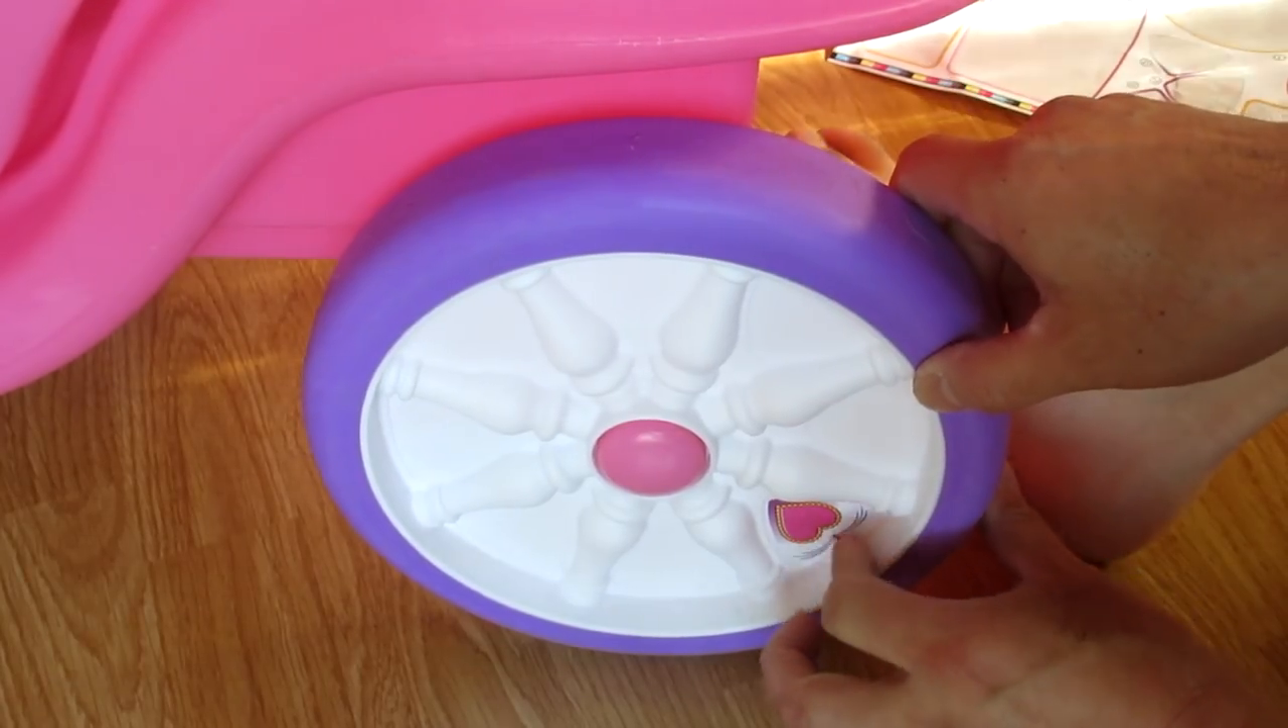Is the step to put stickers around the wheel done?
No.